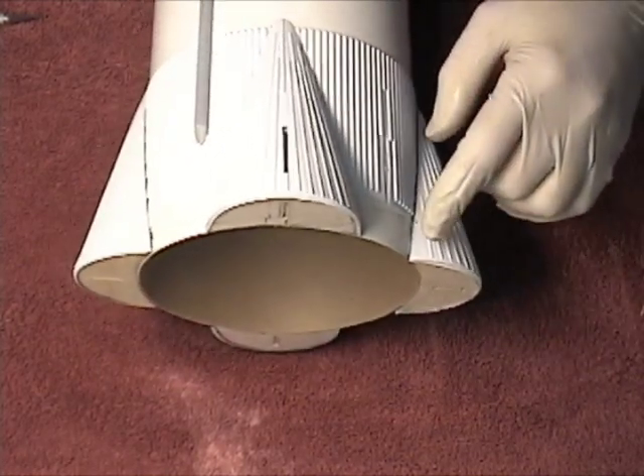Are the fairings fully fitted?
Yes.